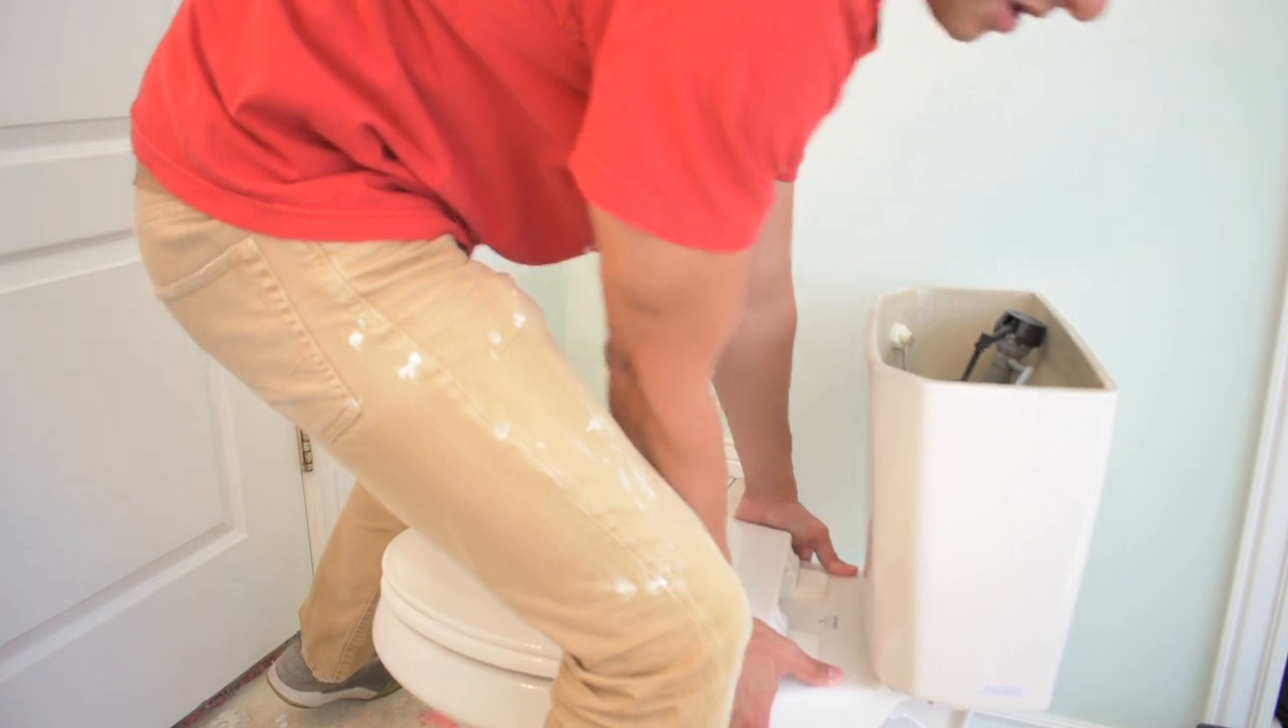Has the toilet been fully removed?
No.